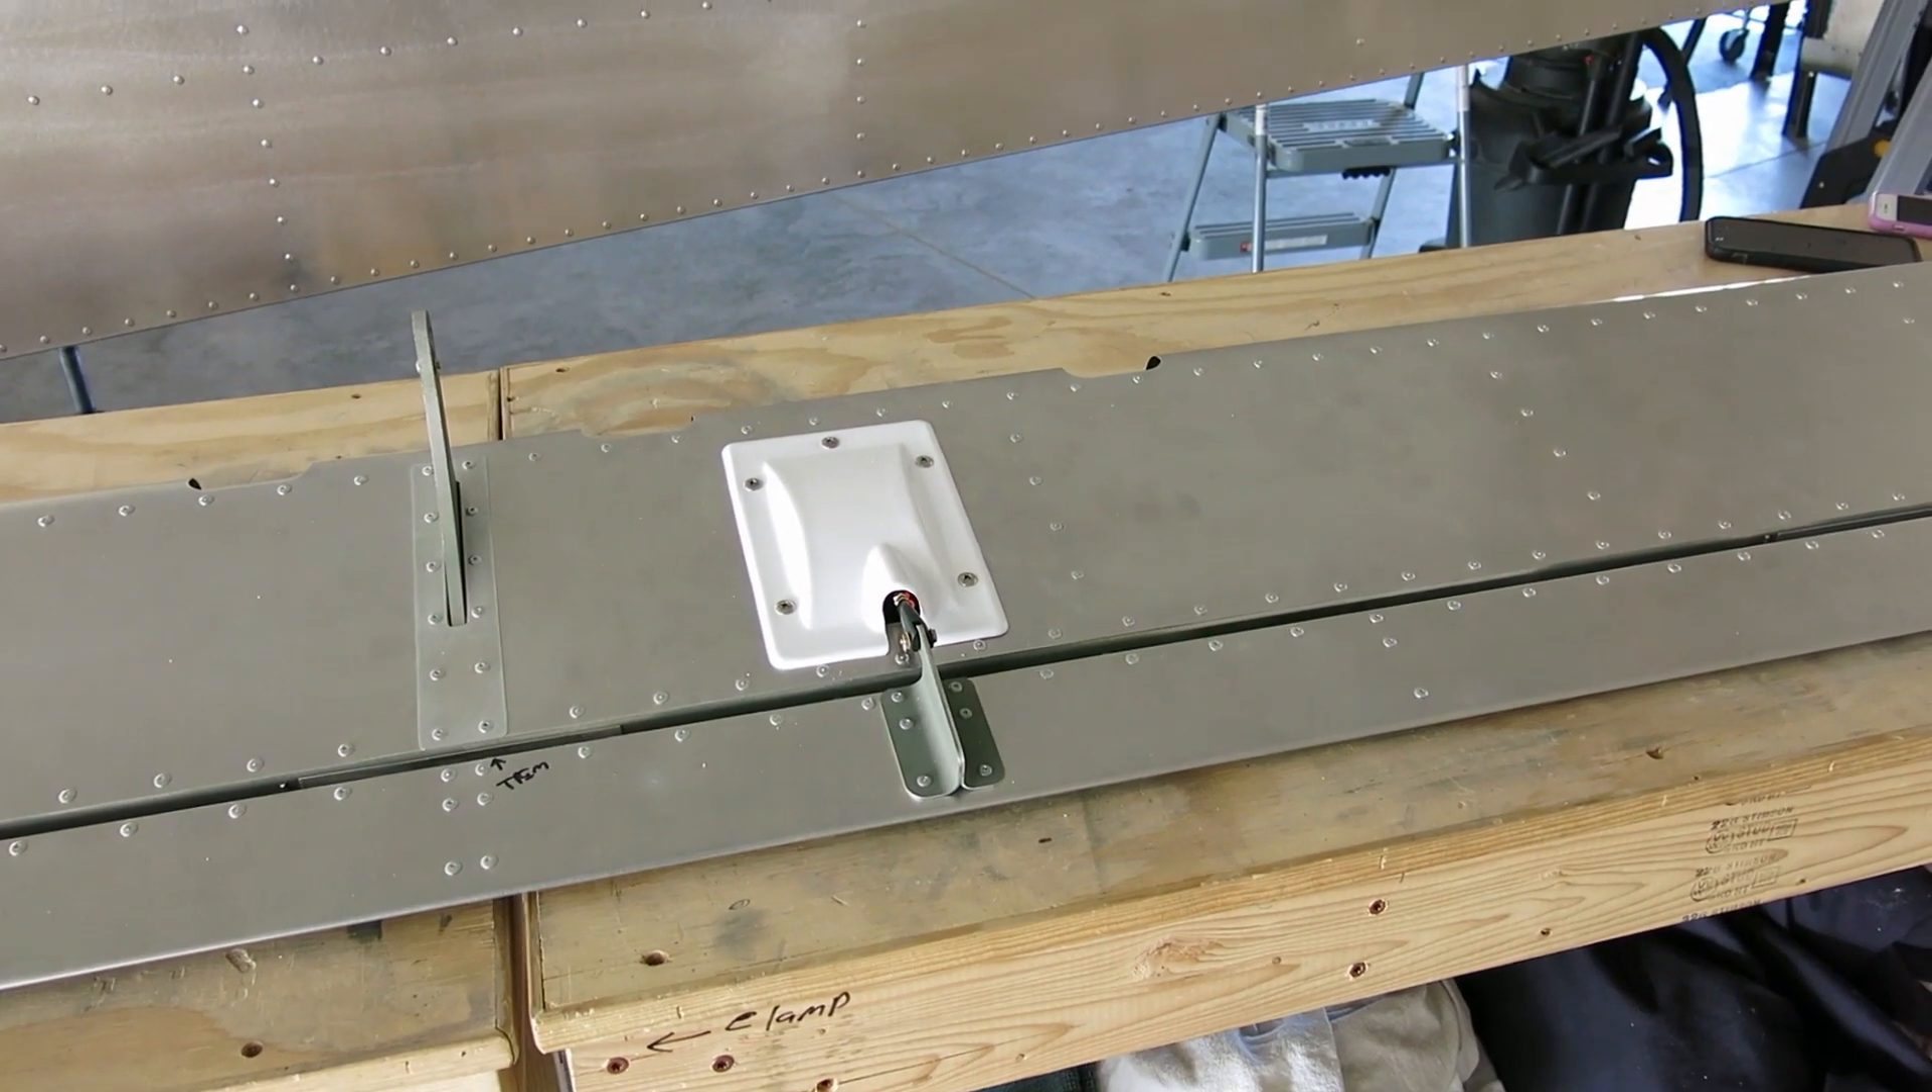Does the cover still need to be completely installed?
No.